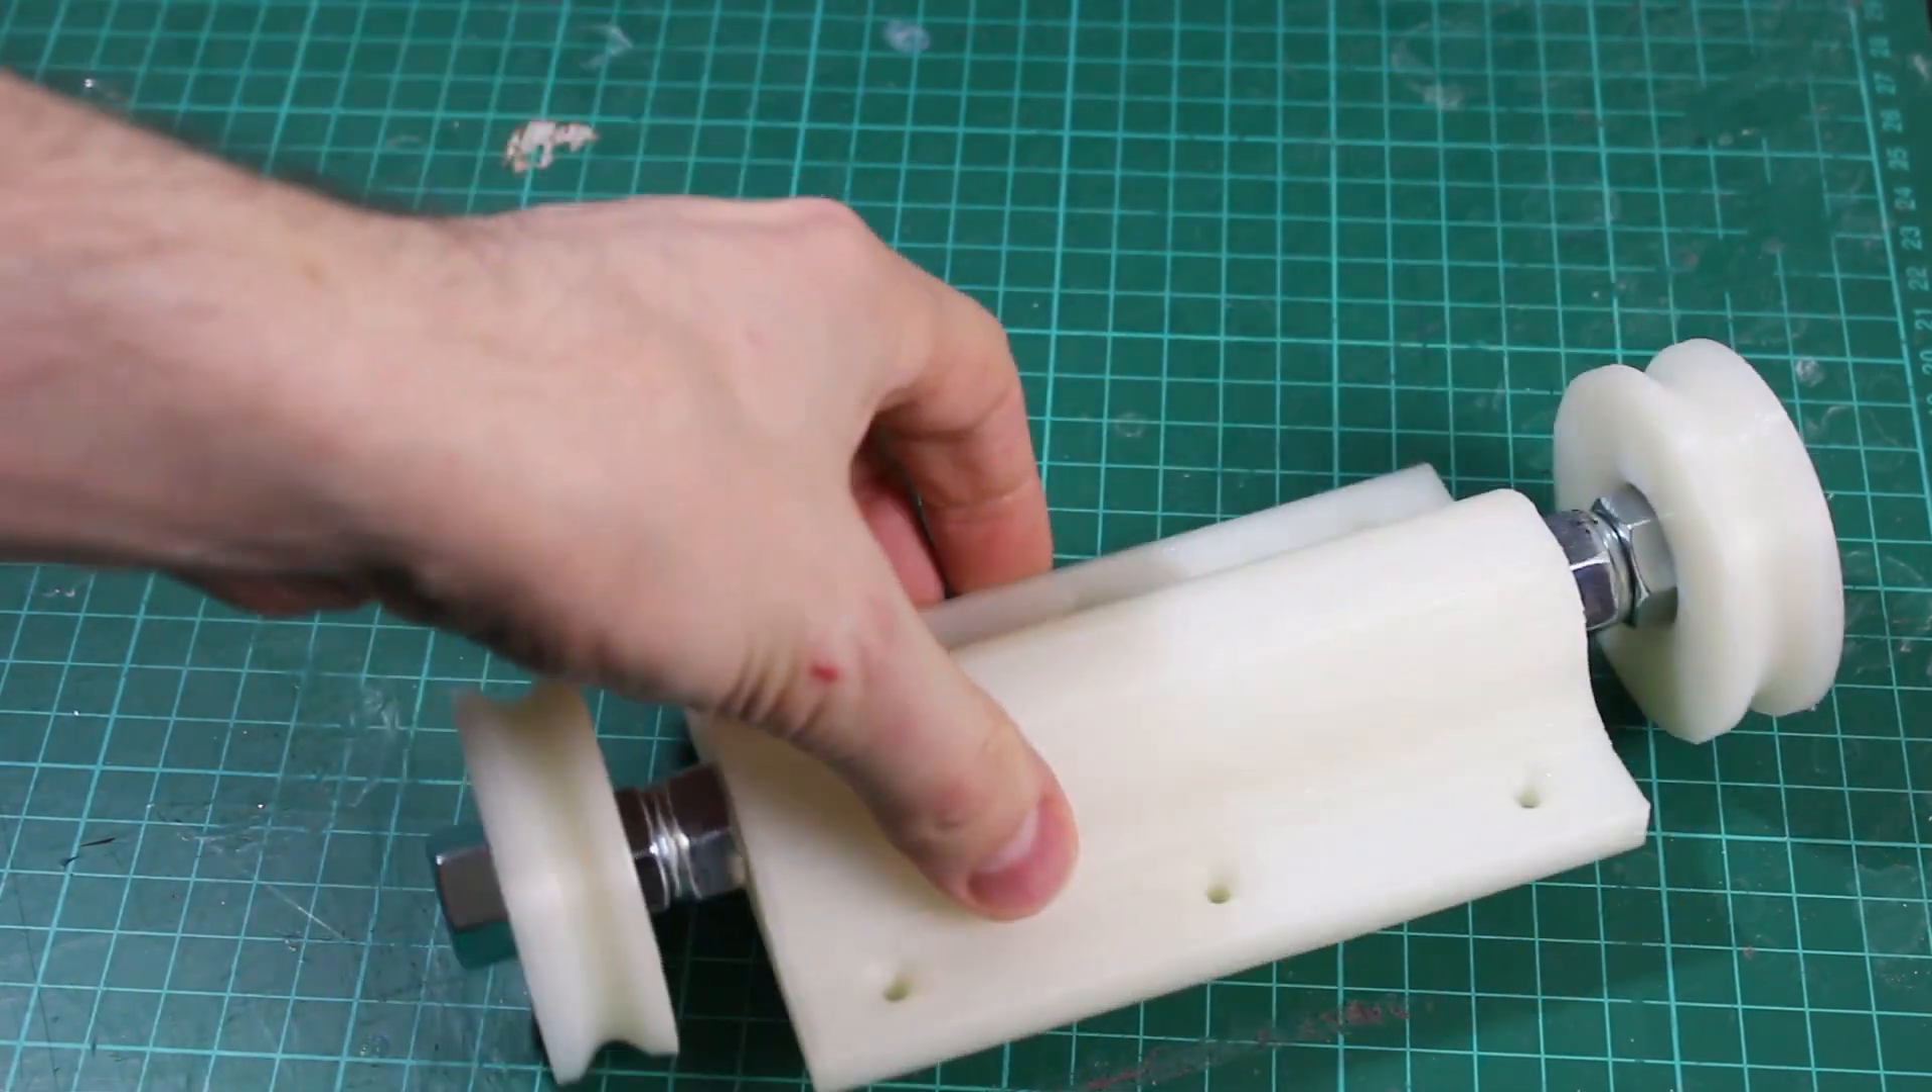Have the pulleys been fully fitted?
Yes.